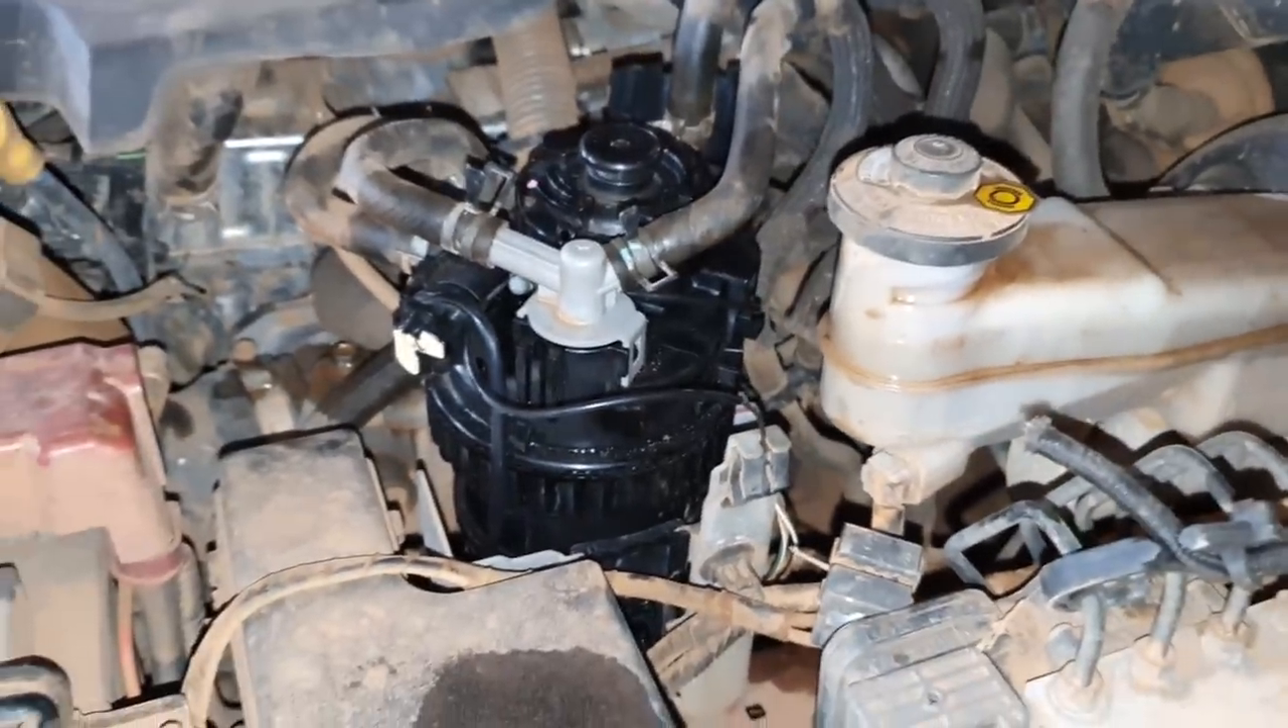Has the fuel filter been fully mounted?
Yes.